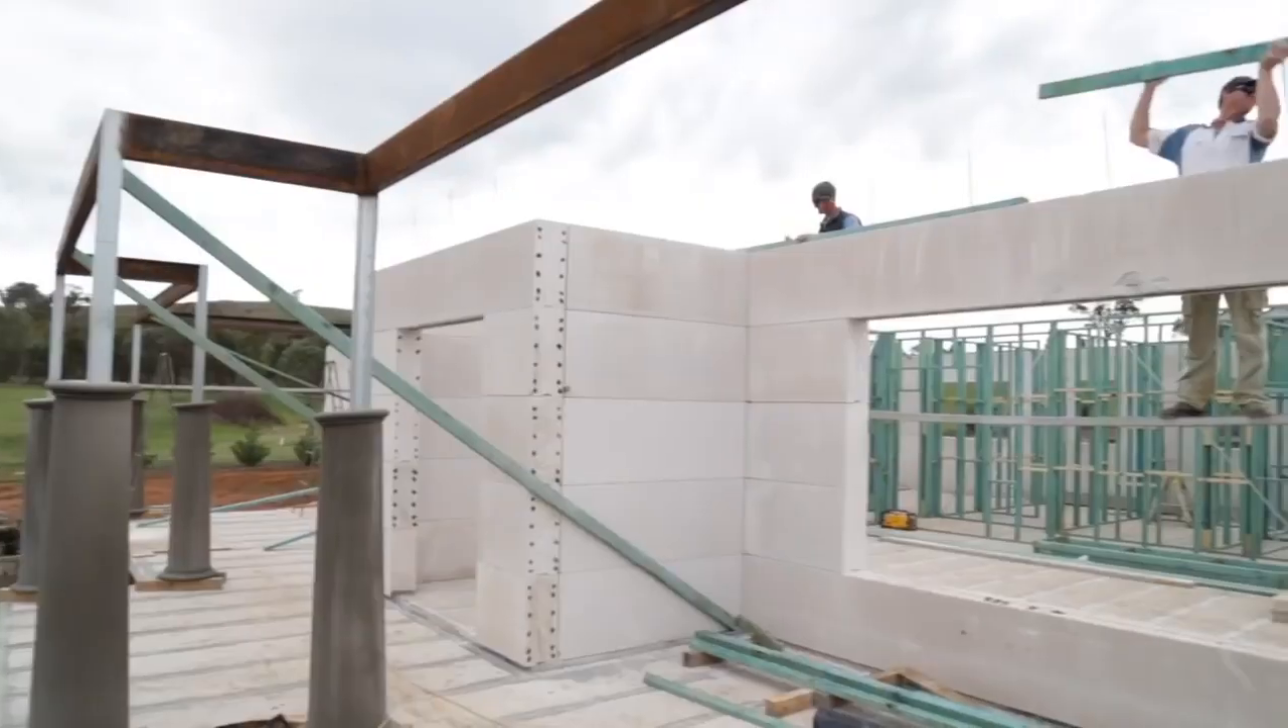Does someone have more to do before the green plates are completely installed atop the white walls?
Yes.